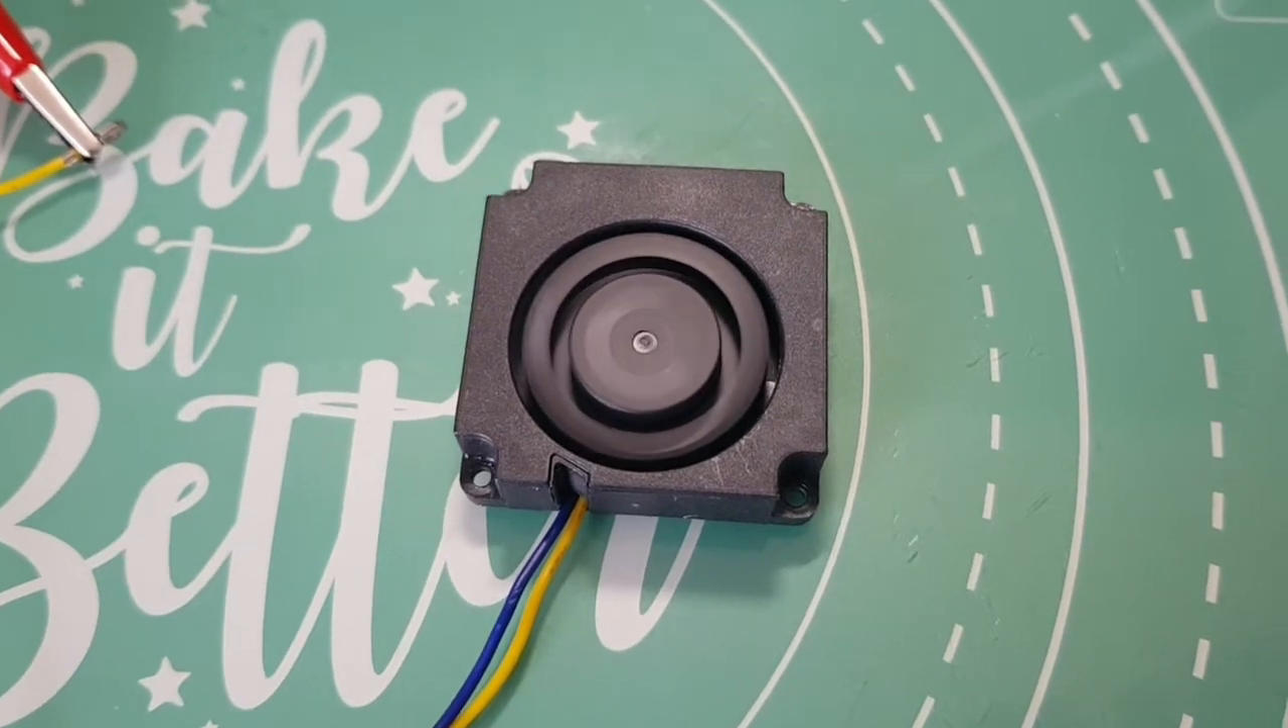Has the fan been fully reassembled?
Yes.